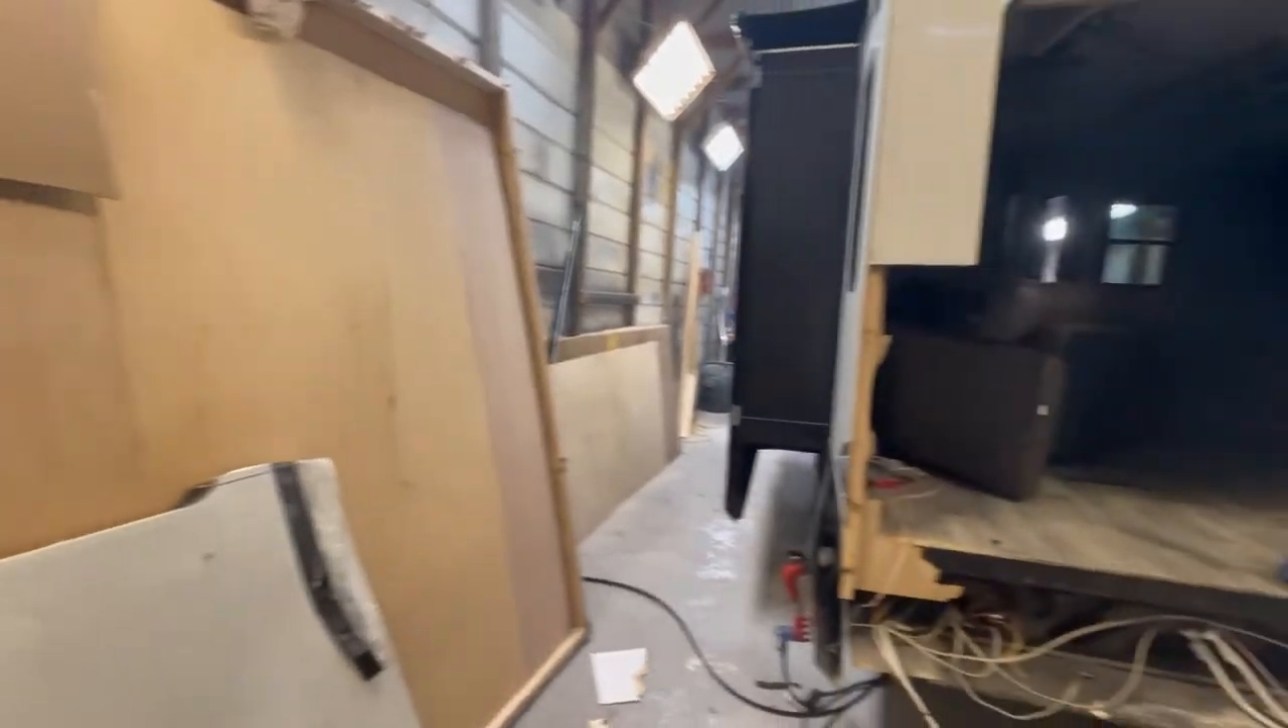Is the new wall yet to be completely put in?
Yes.